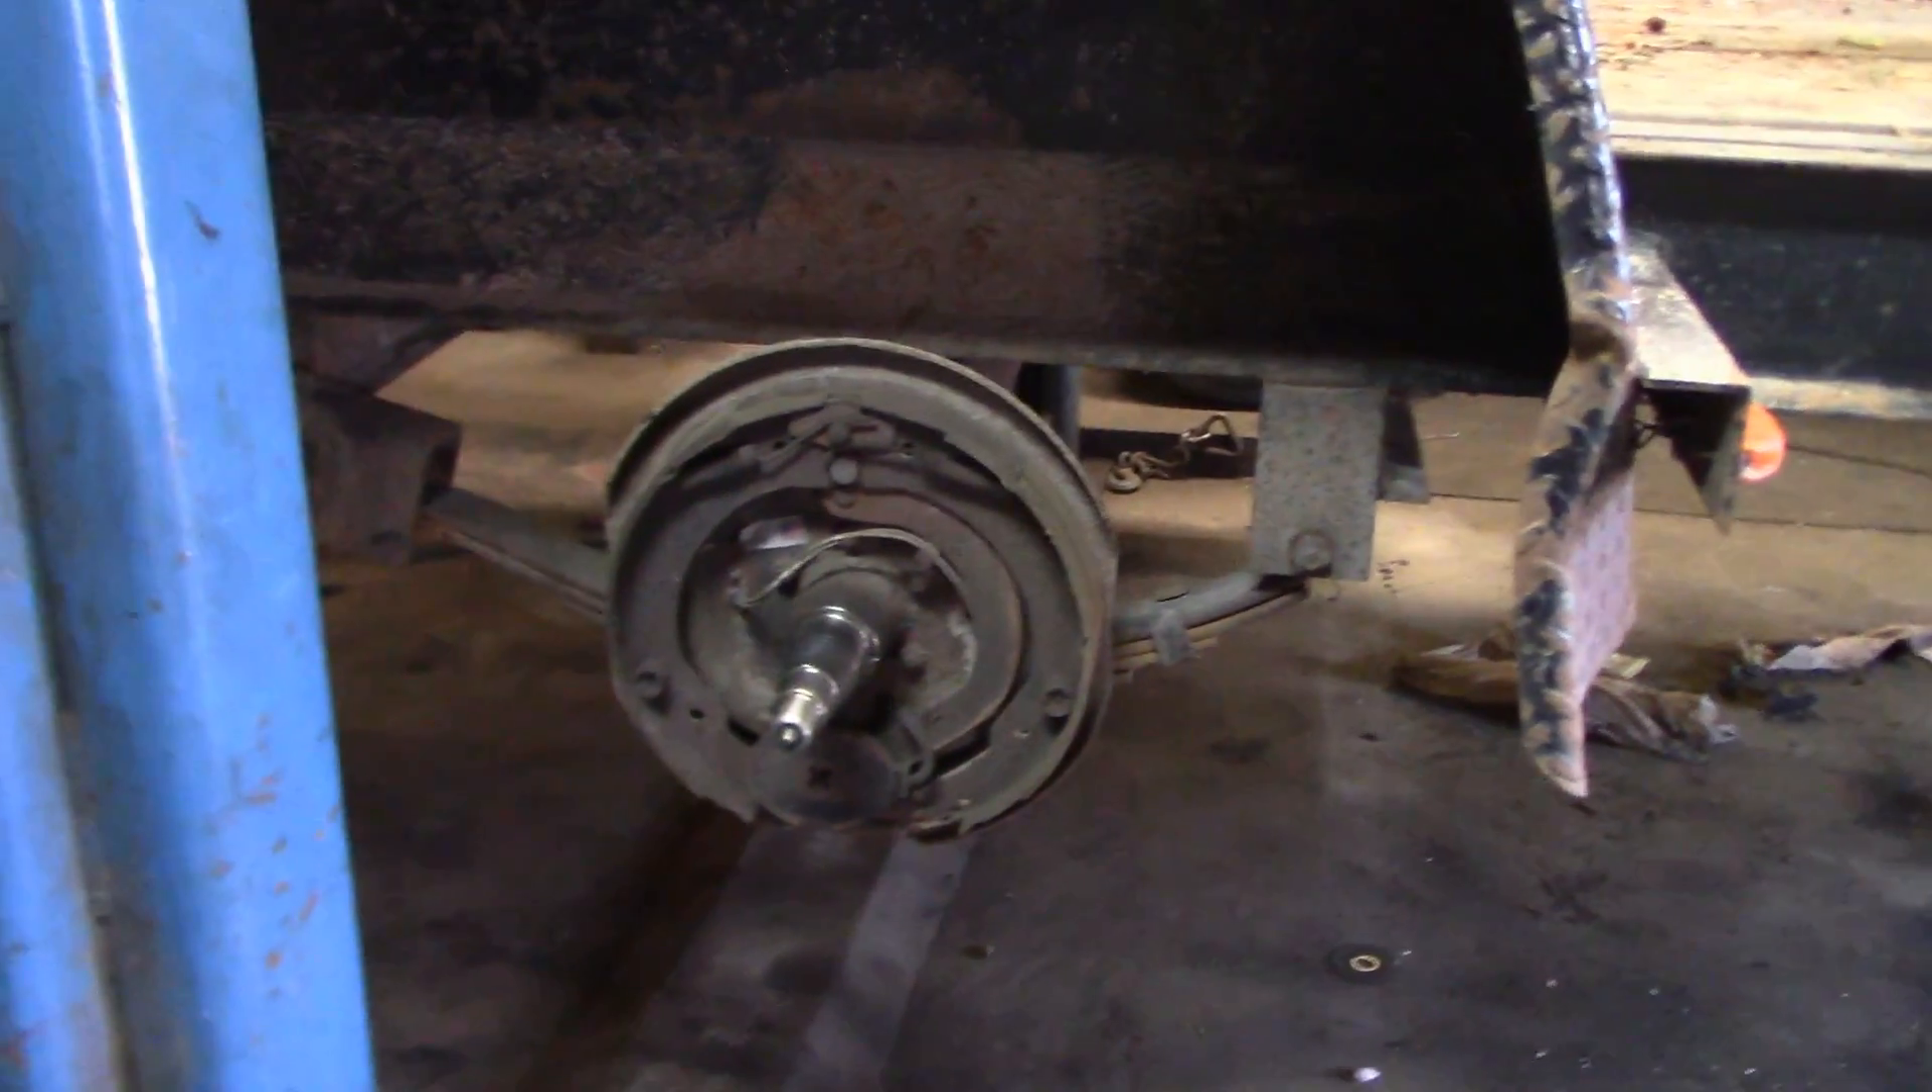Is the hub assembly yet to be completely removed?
No.